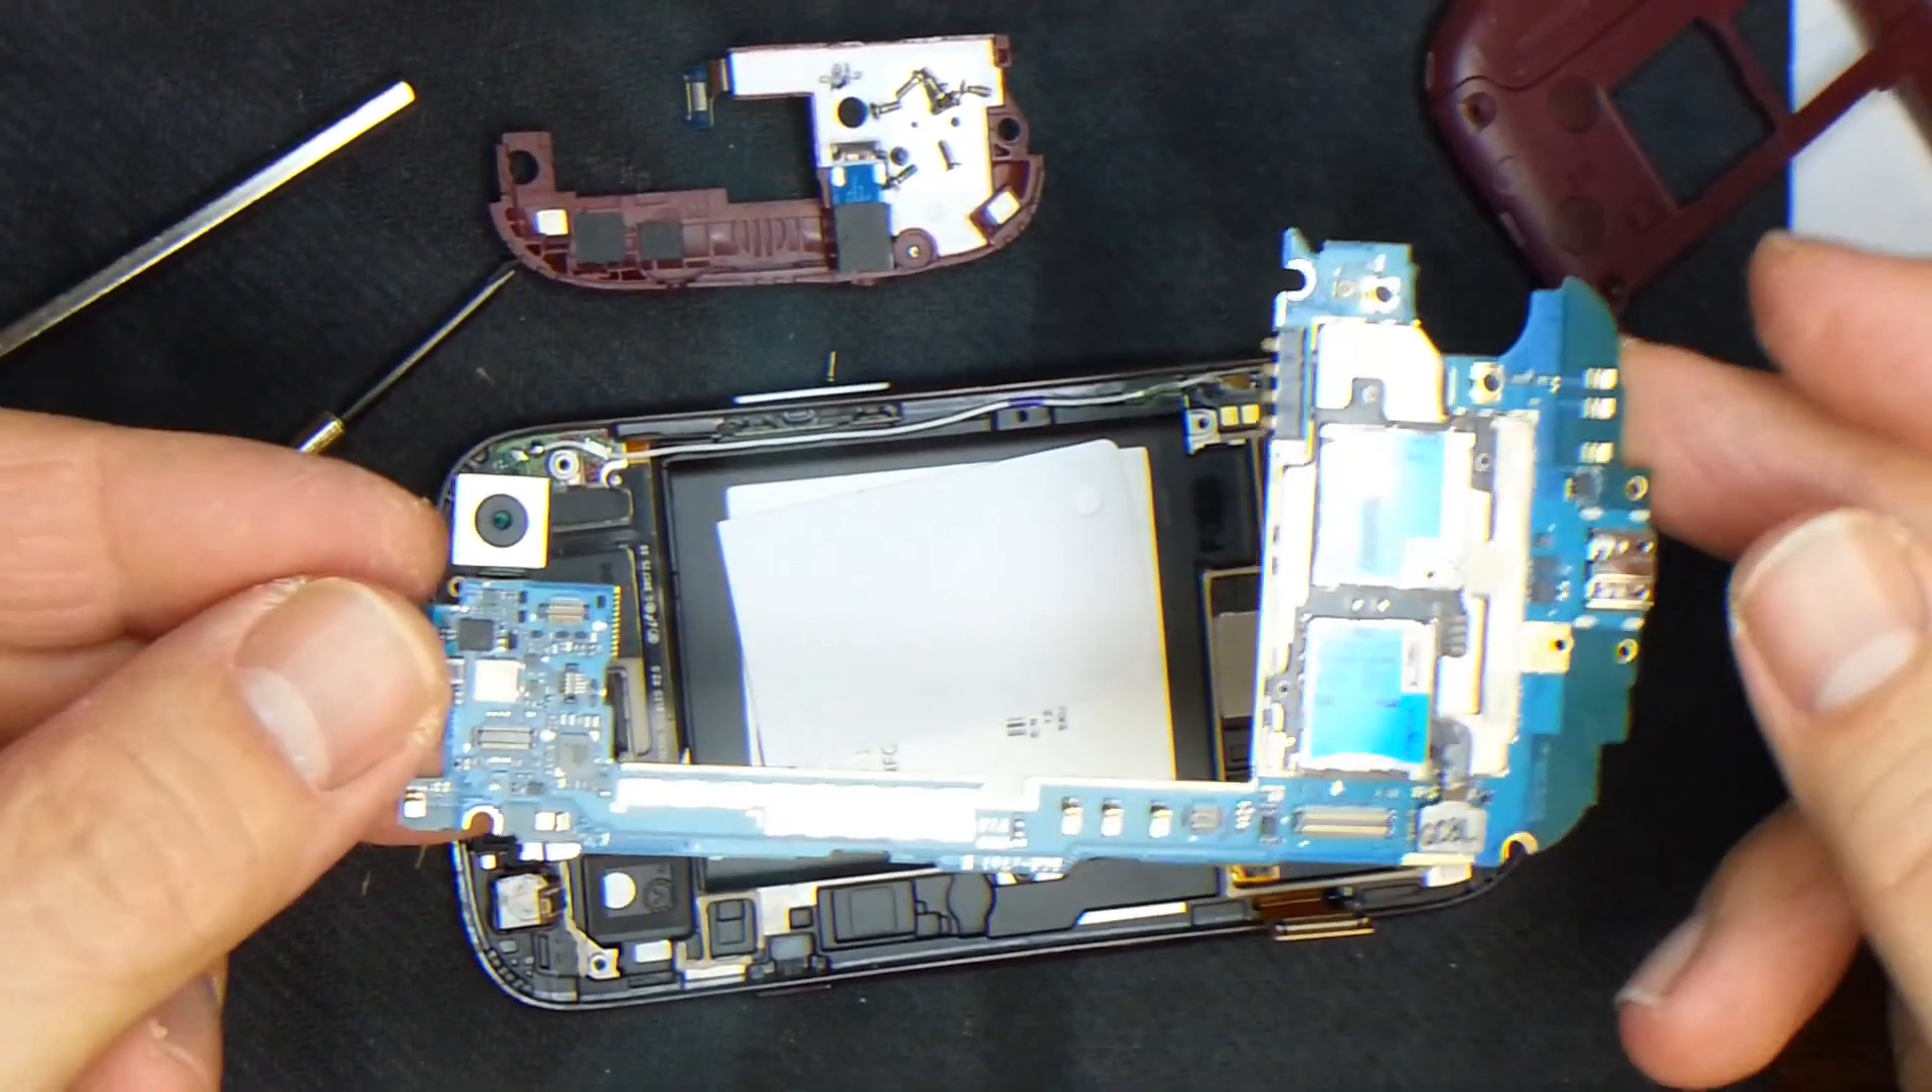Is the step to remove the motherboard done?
Yes.